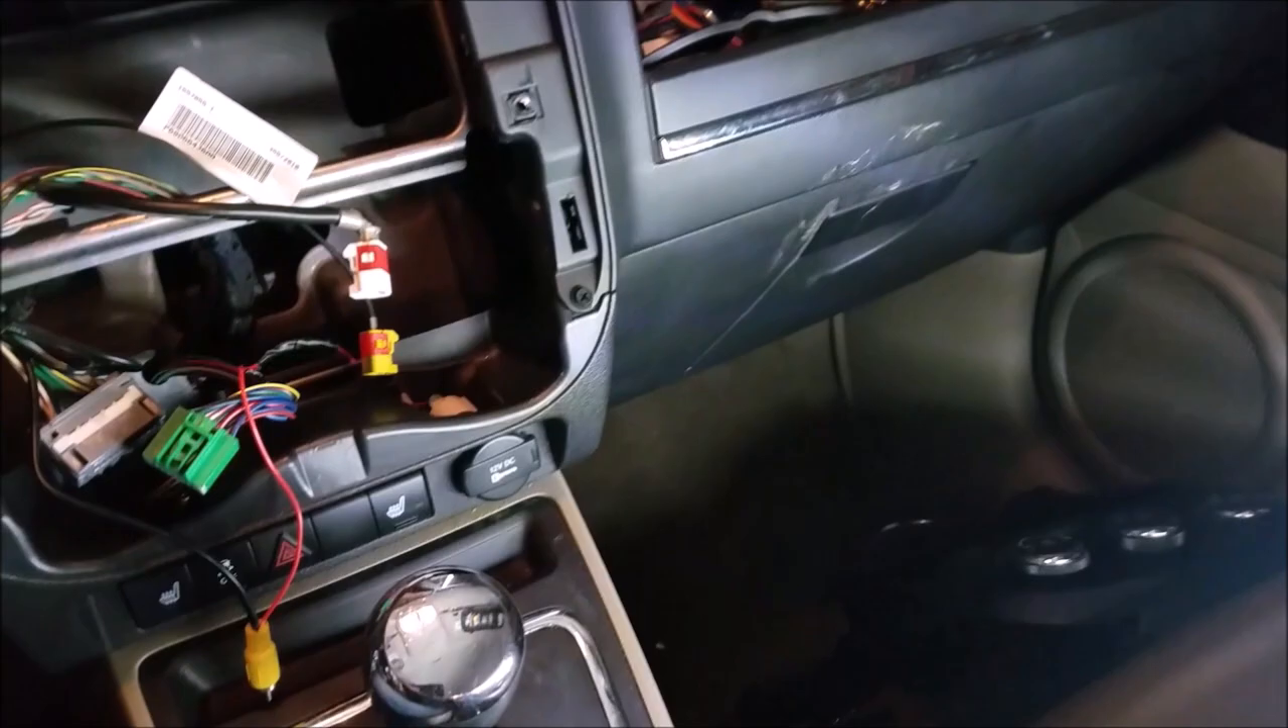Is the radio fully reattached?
No.